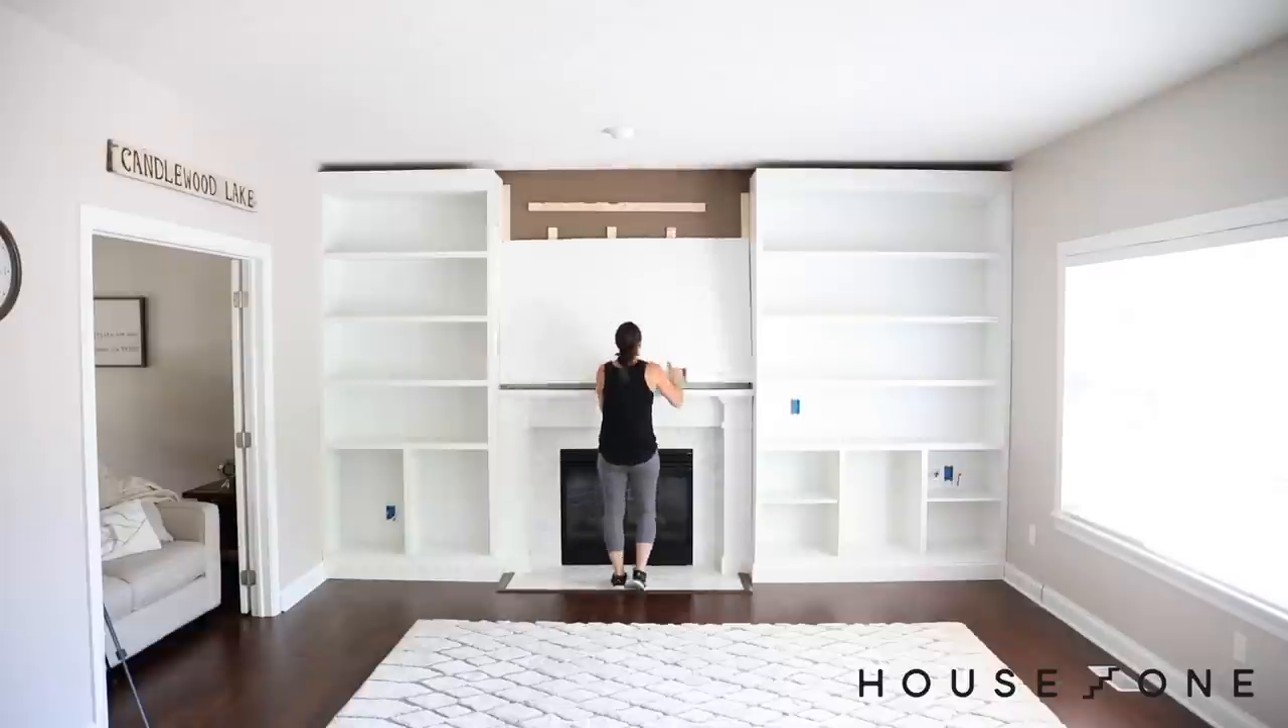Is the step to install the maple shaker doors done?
No.